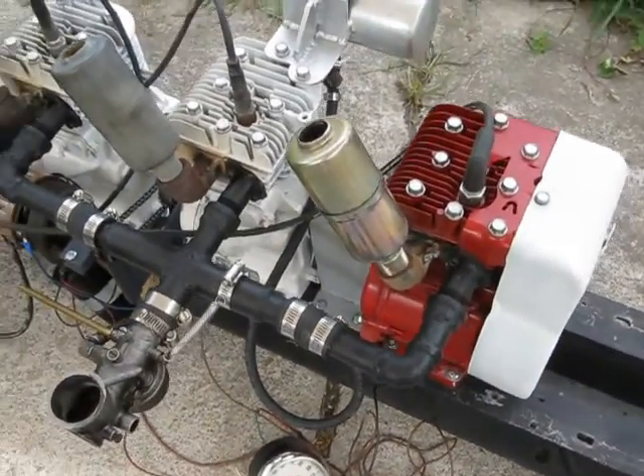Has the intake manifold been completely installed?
Yes.